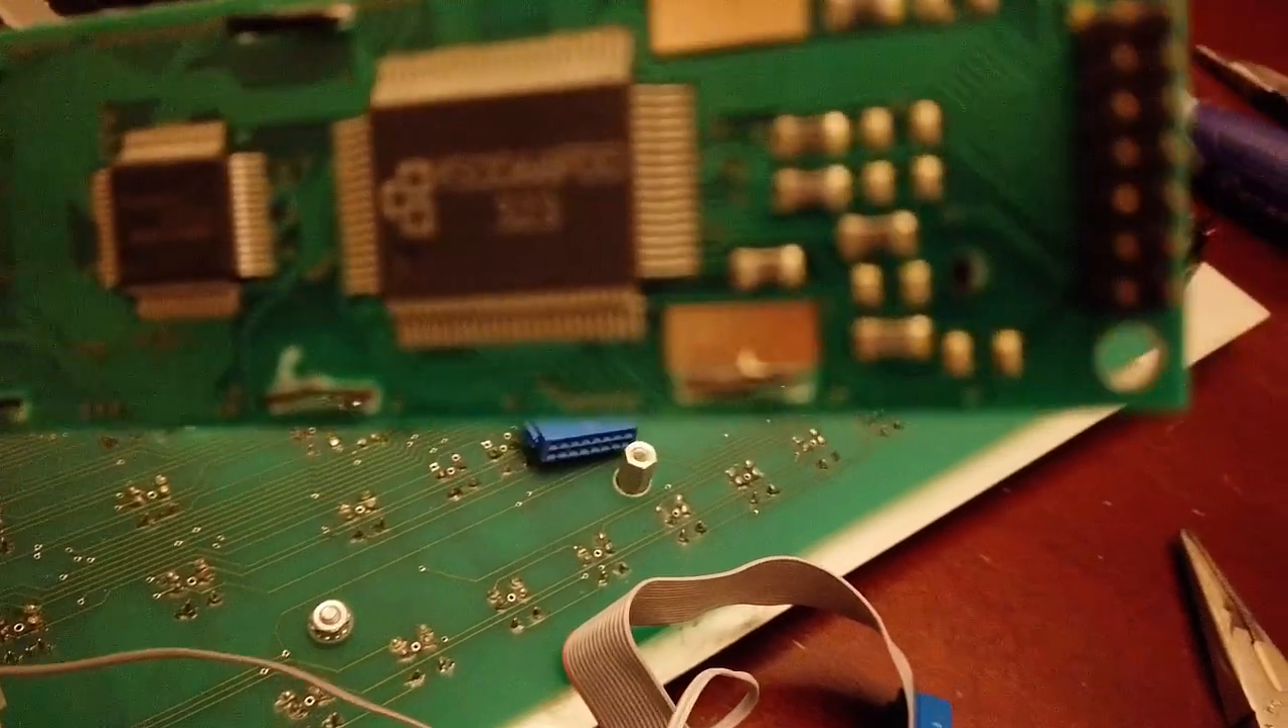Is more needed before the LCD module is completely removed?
No.